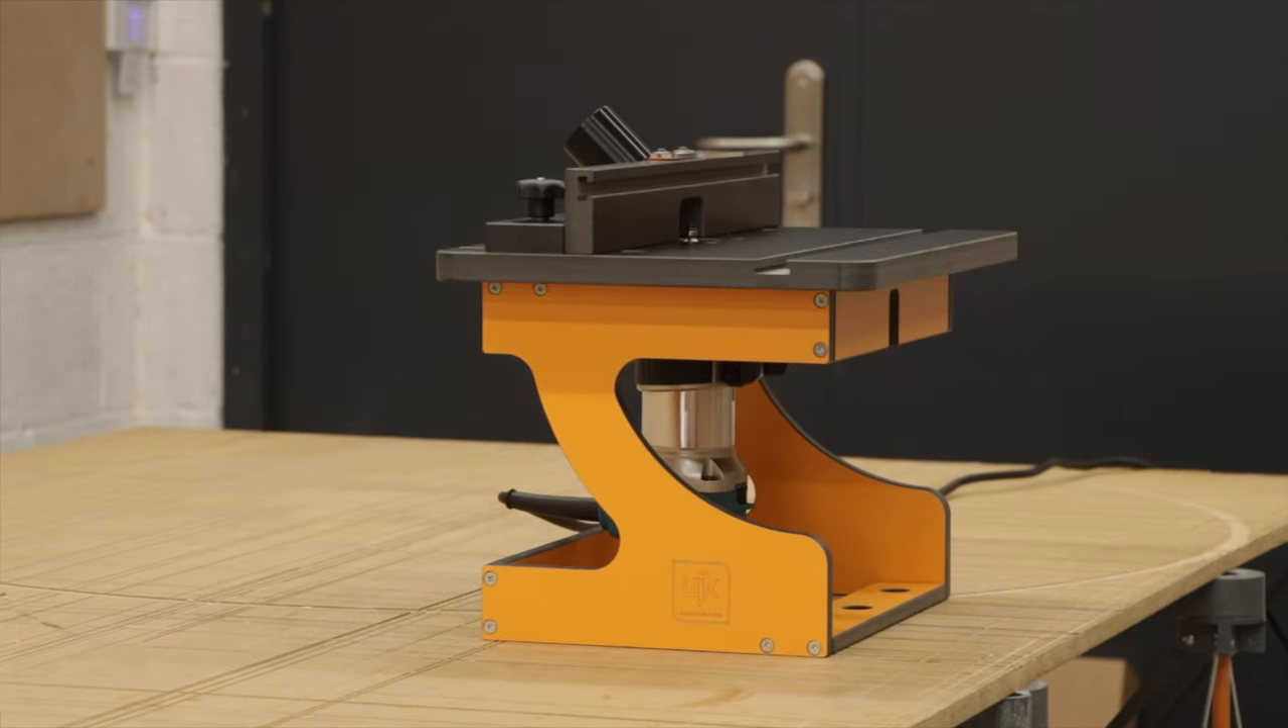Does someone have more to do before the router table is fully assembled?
No.